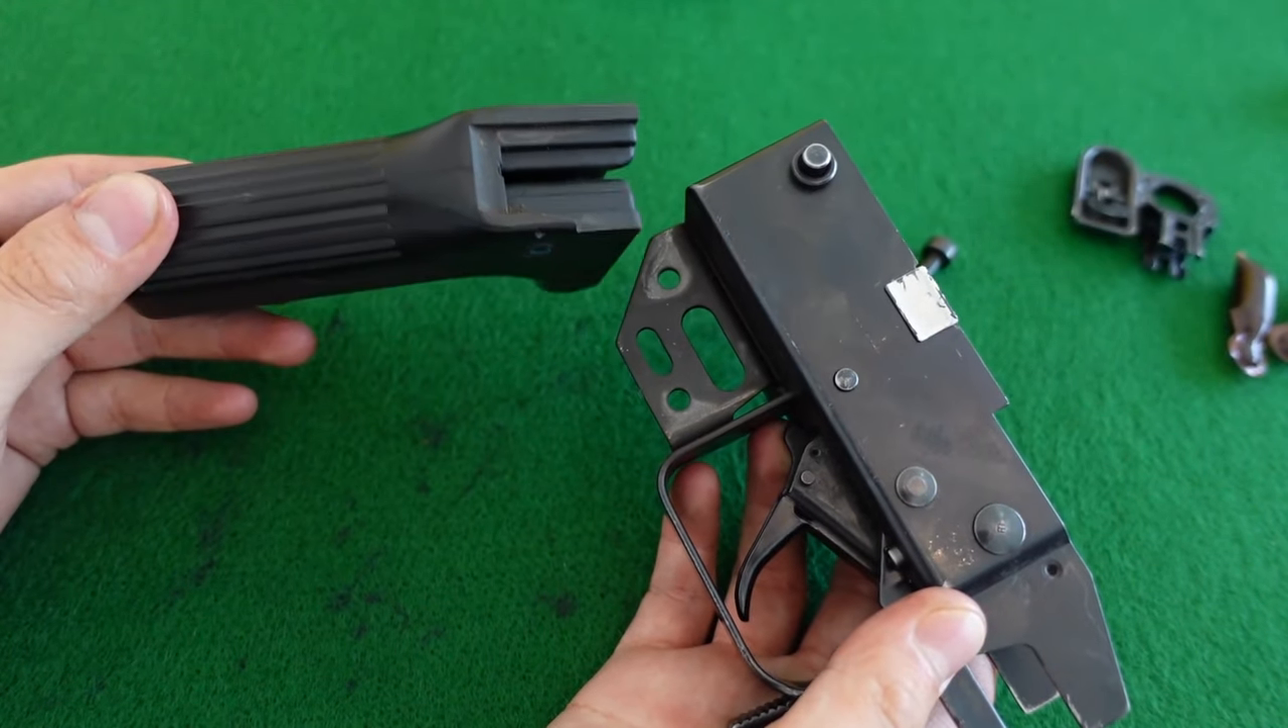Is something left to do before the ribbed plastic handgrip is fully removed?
No.